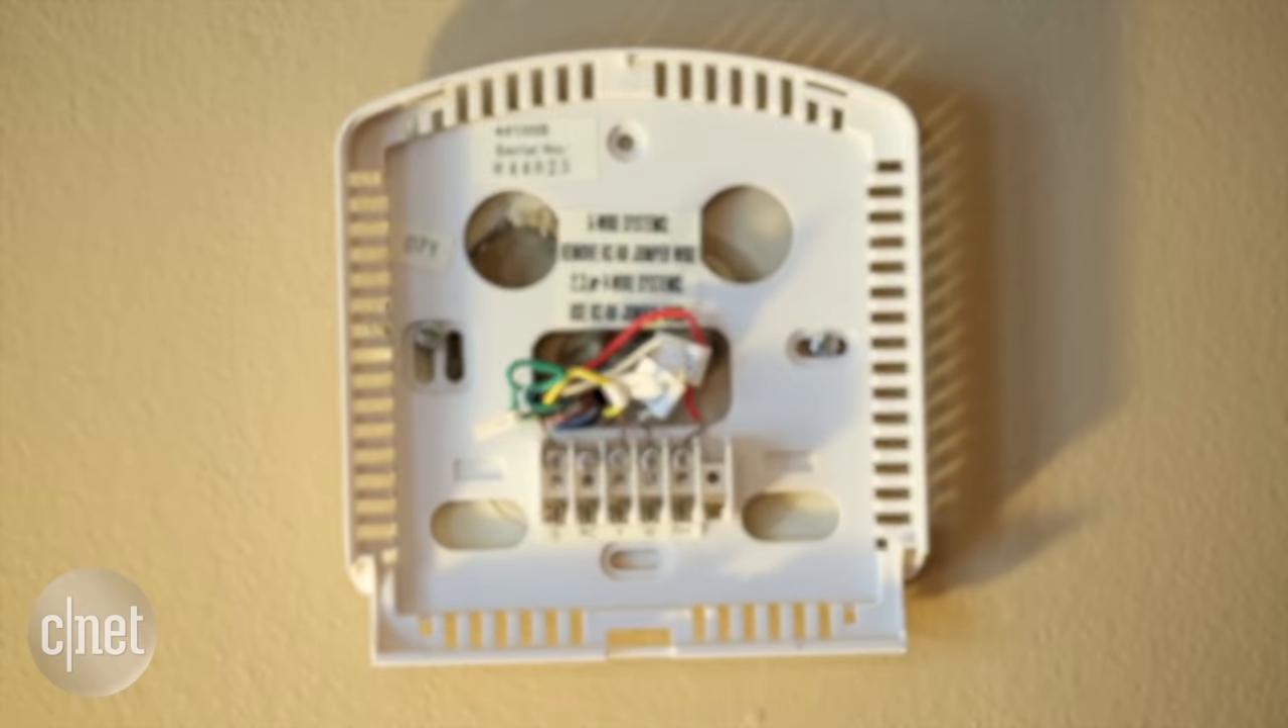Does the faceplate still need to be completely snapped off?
No.